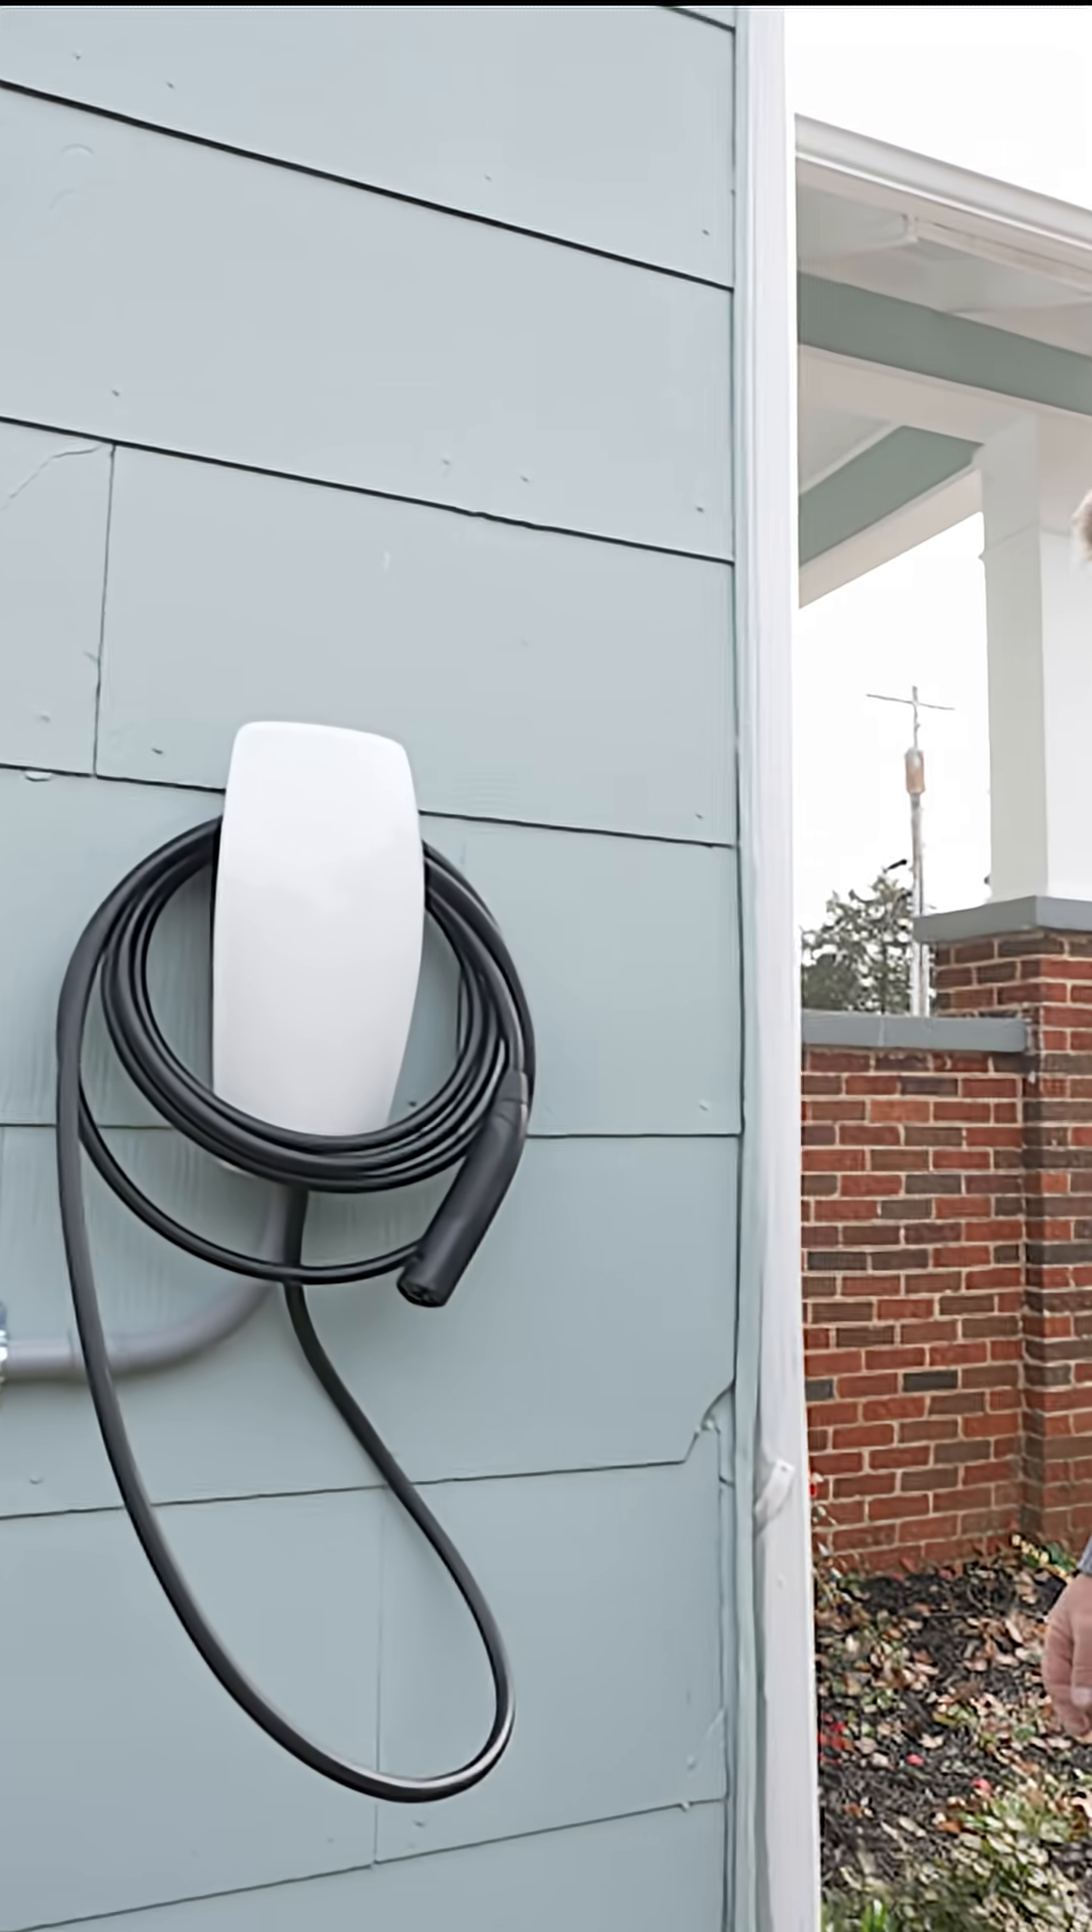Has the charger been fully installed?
Yes.